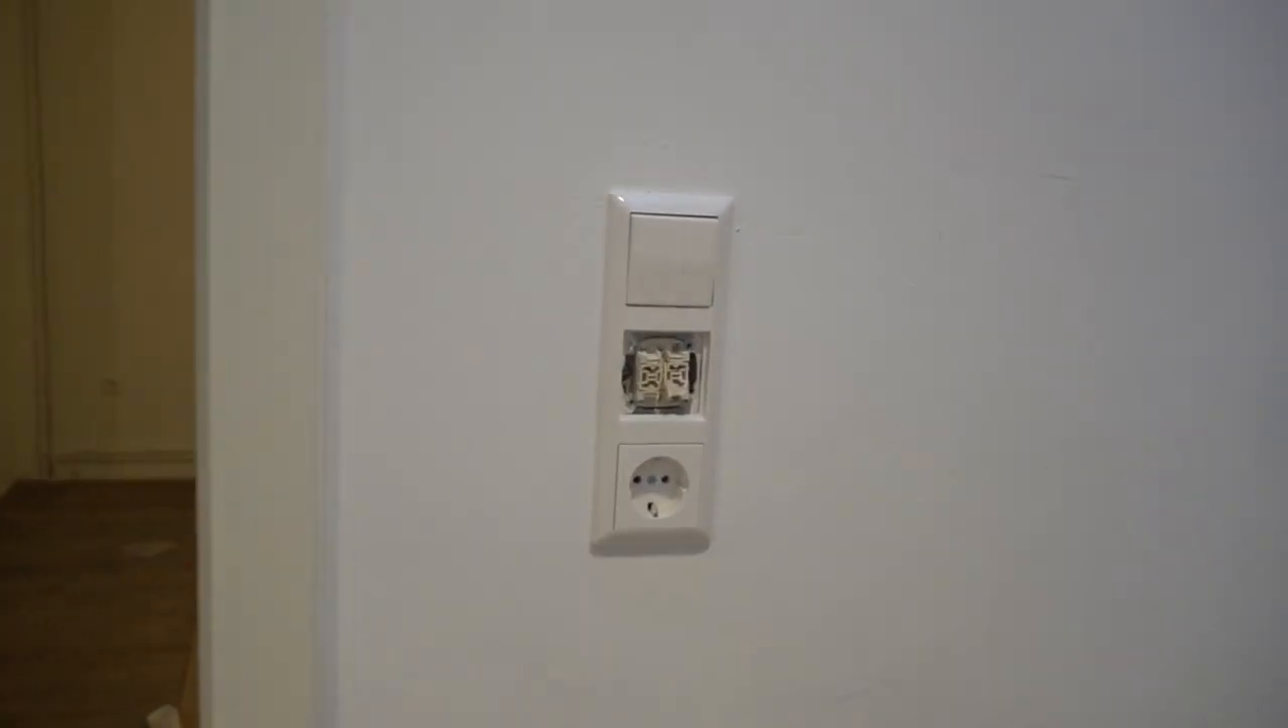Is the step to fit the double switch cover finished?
No.